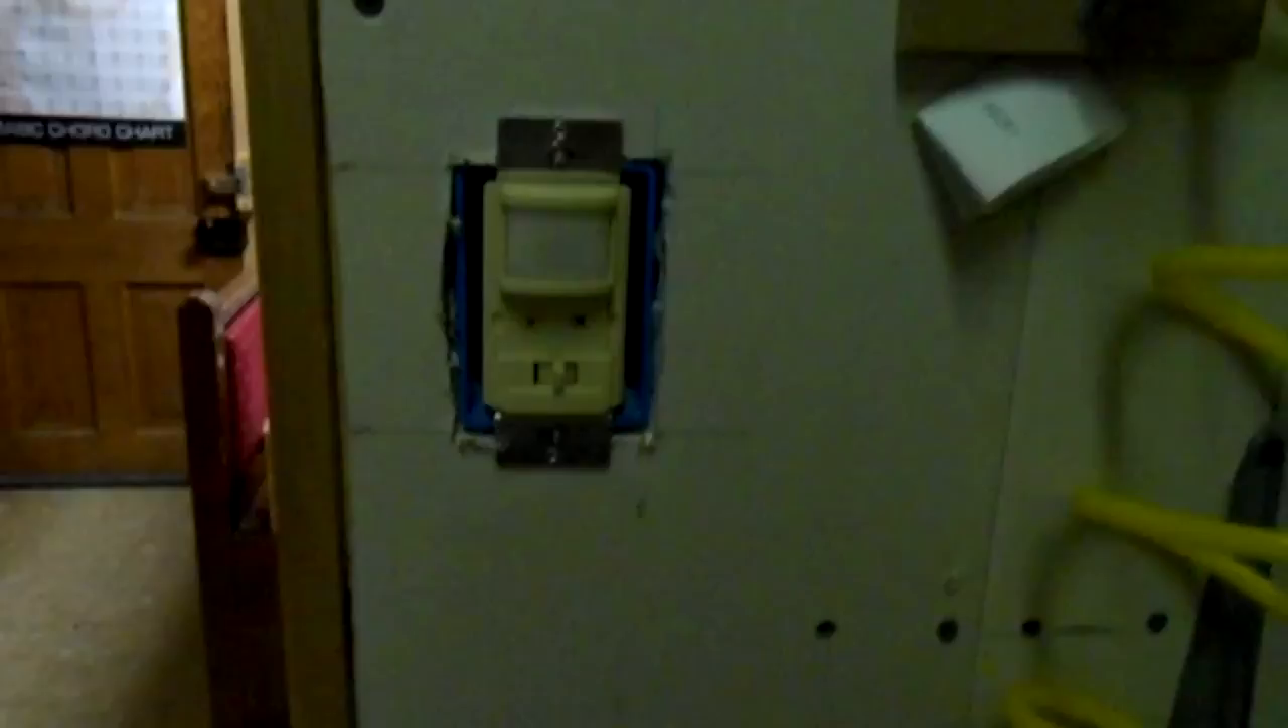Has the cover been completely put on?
No.